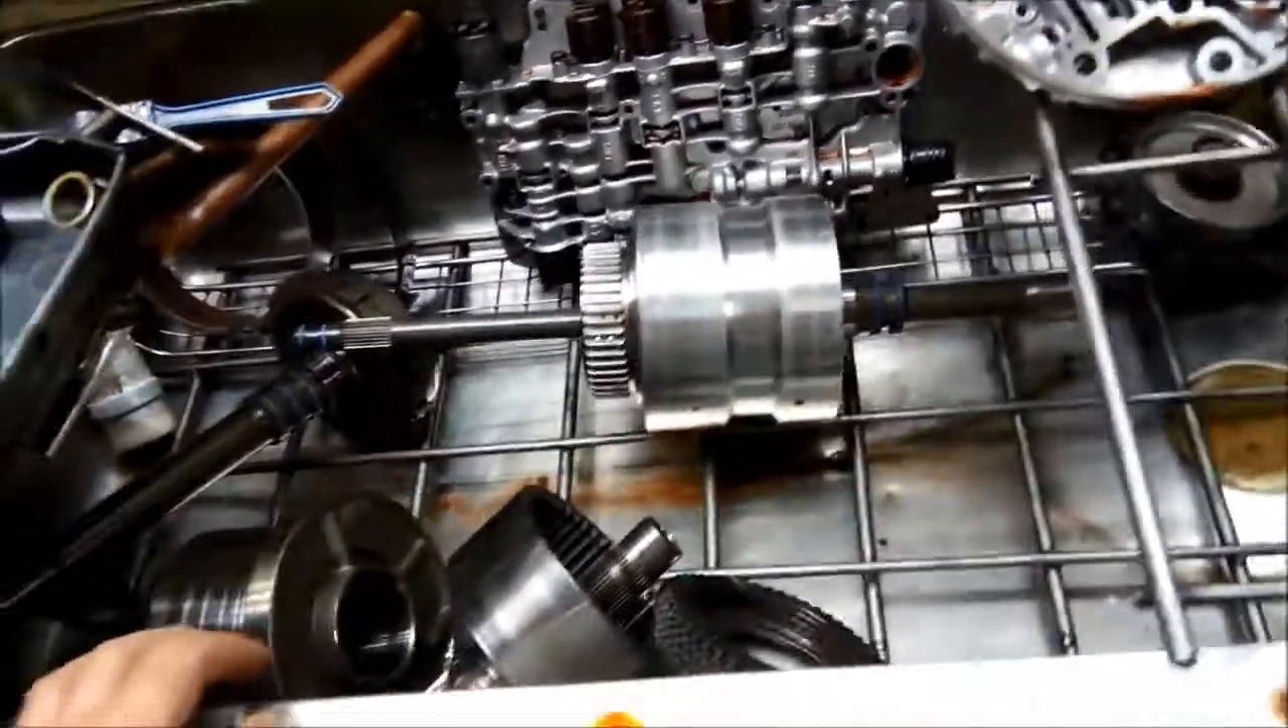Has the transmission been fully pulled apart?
Yes.